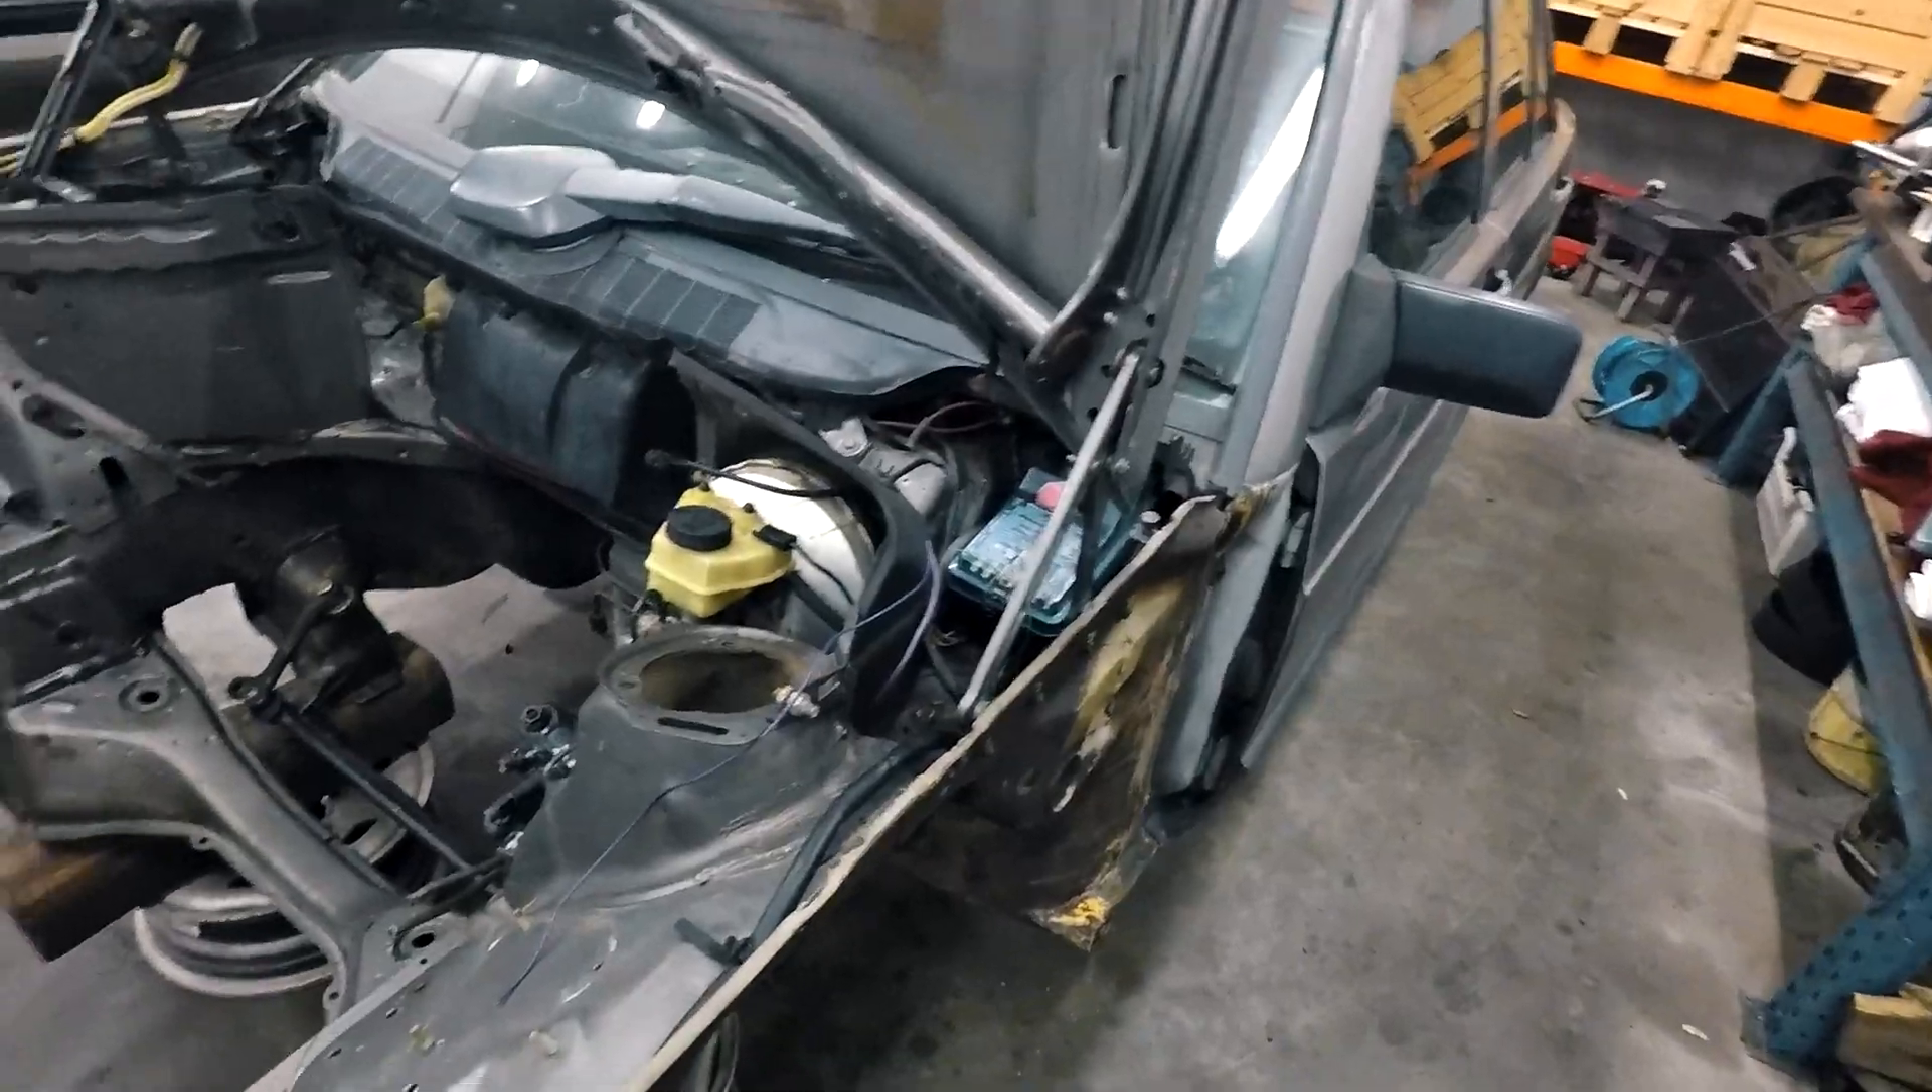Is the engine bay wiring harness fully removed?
No.